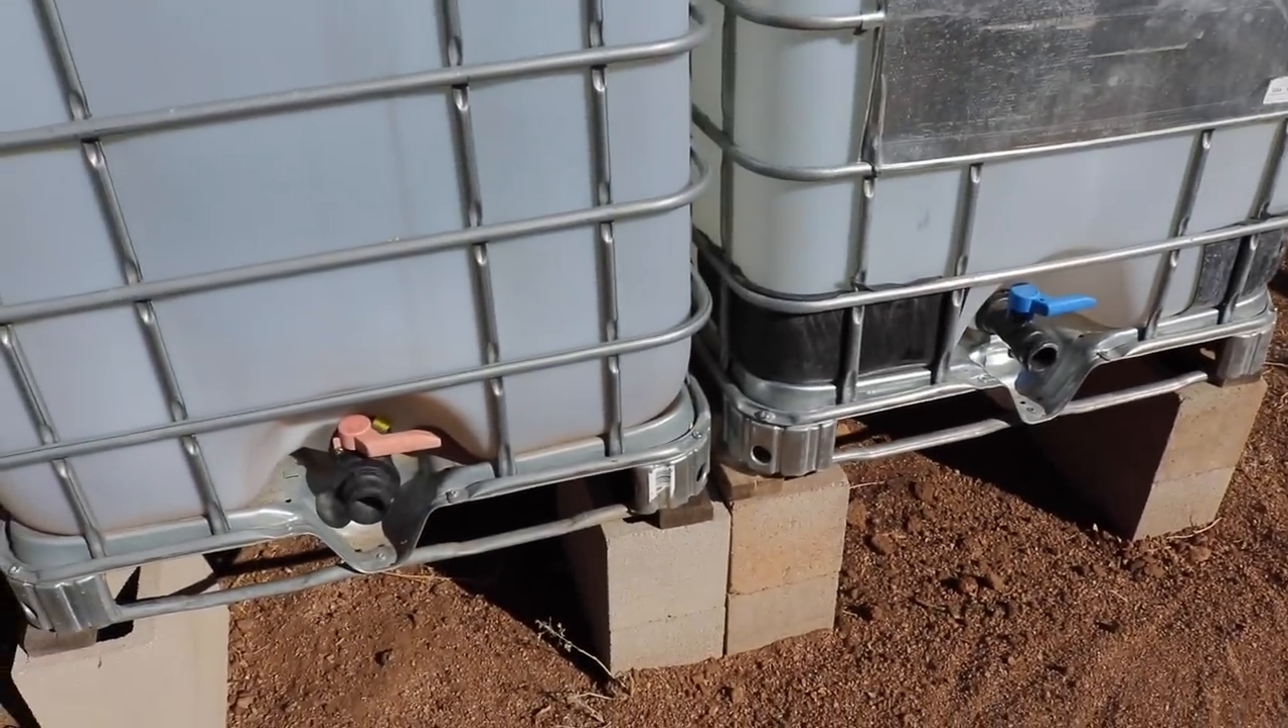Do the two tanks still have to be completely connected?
Yes.